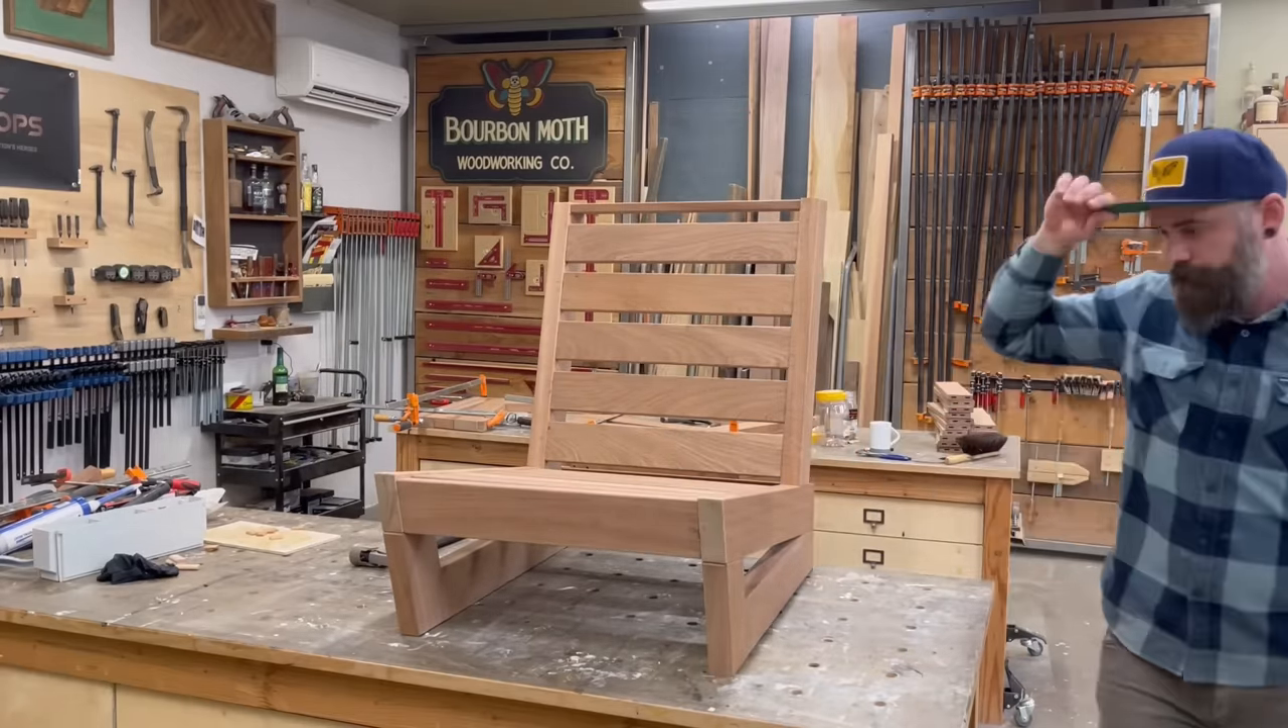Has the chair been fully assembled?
Yes.